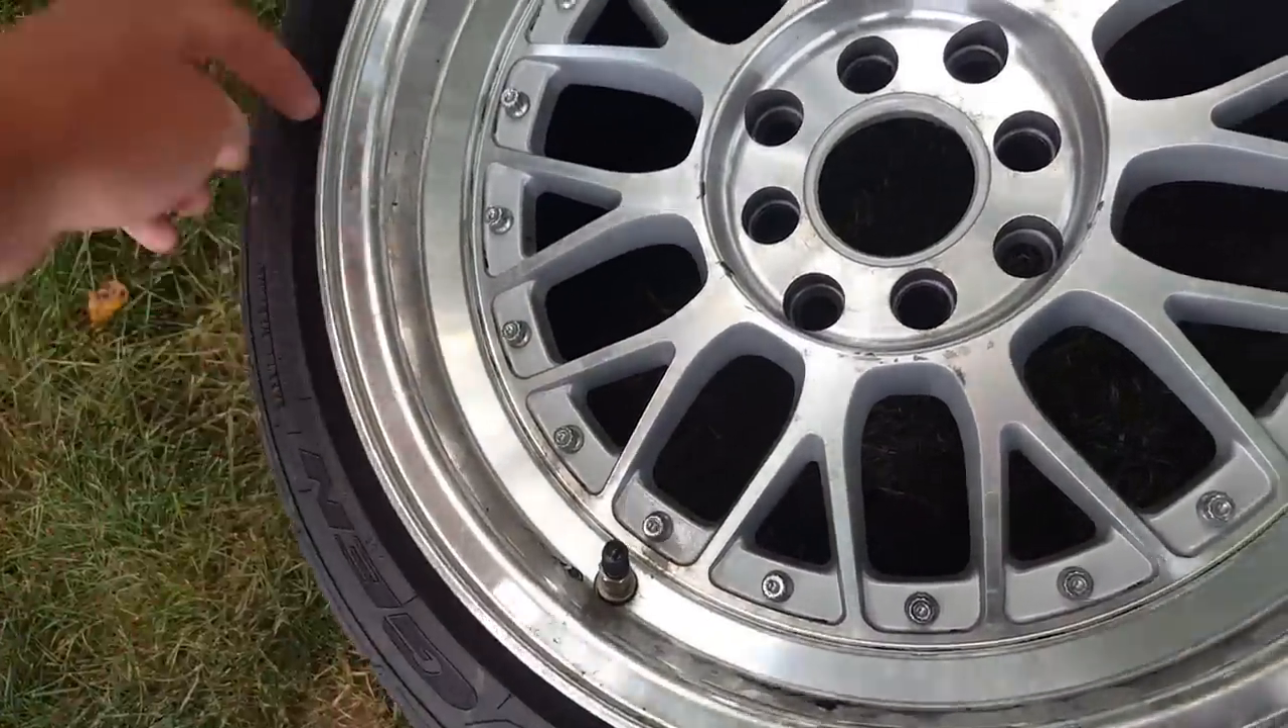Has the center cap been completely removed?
Yes.